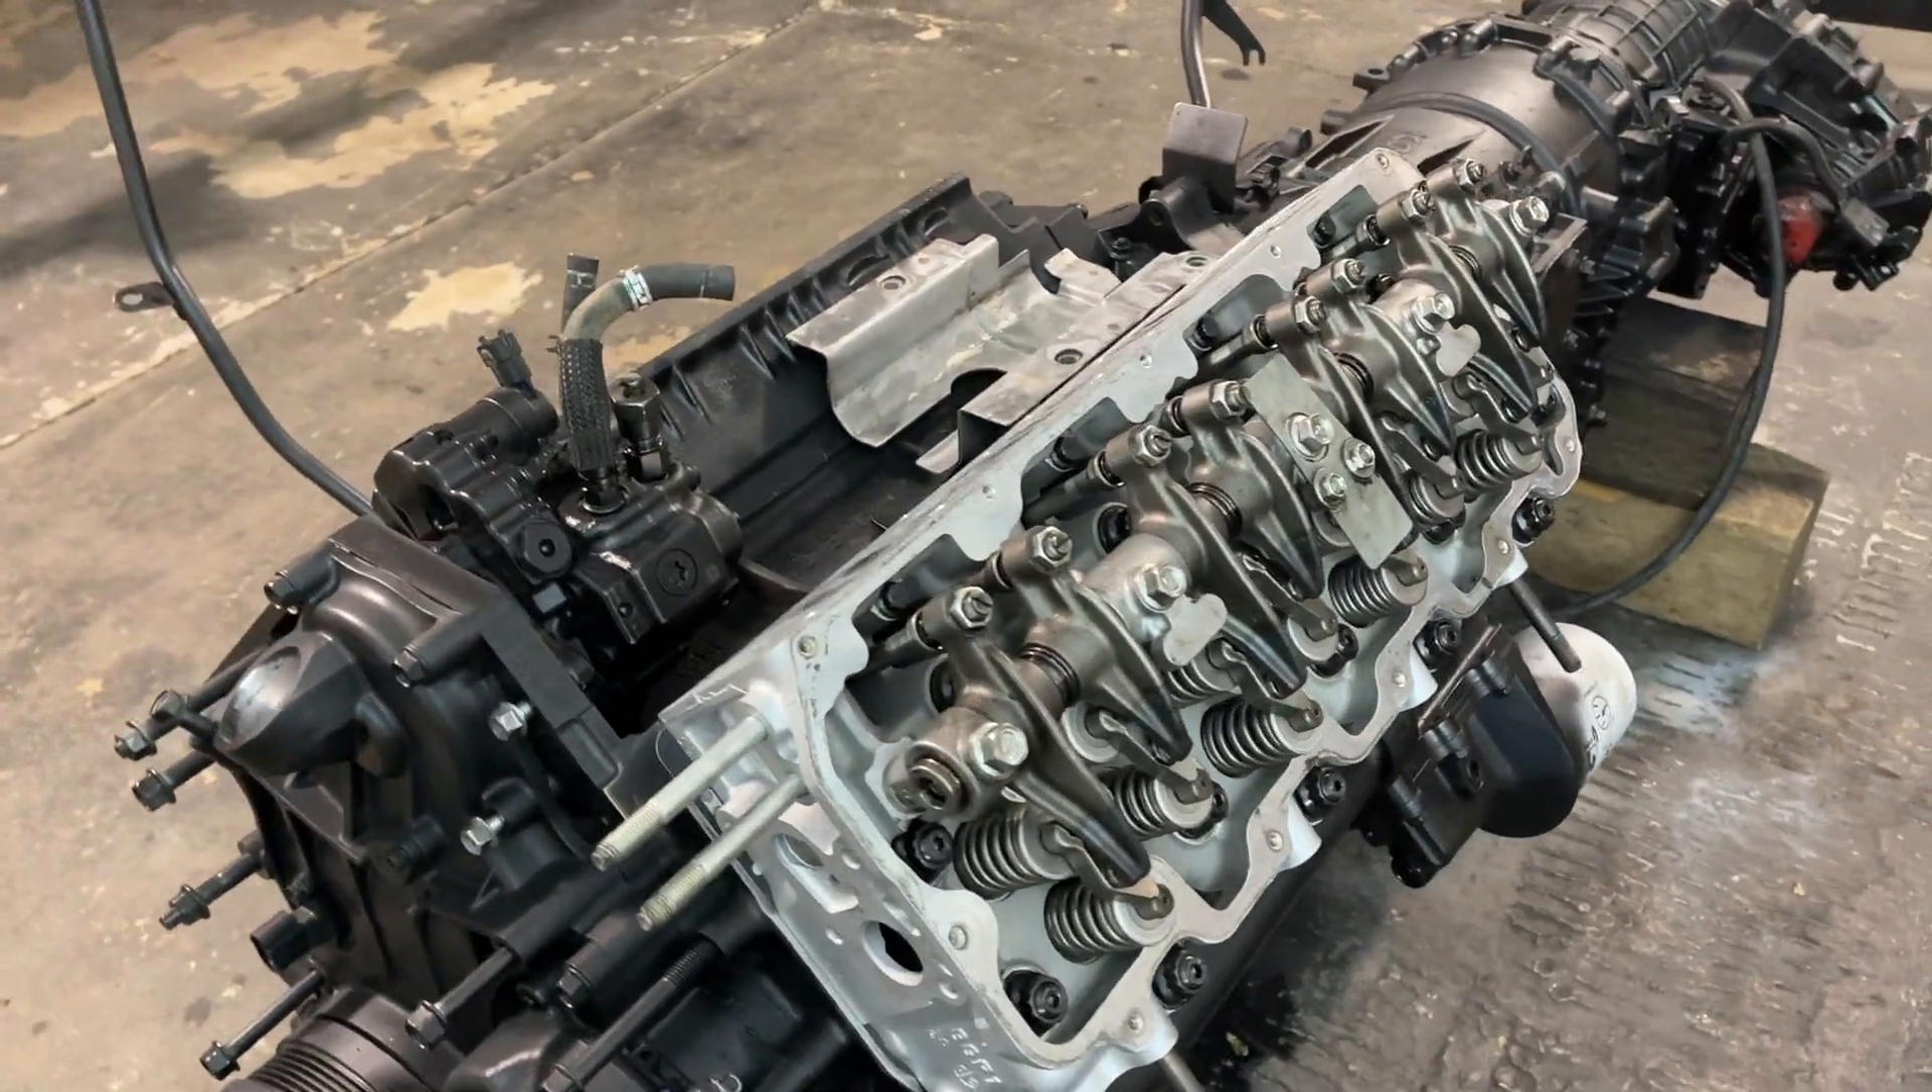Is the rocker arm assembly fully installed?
Yes.